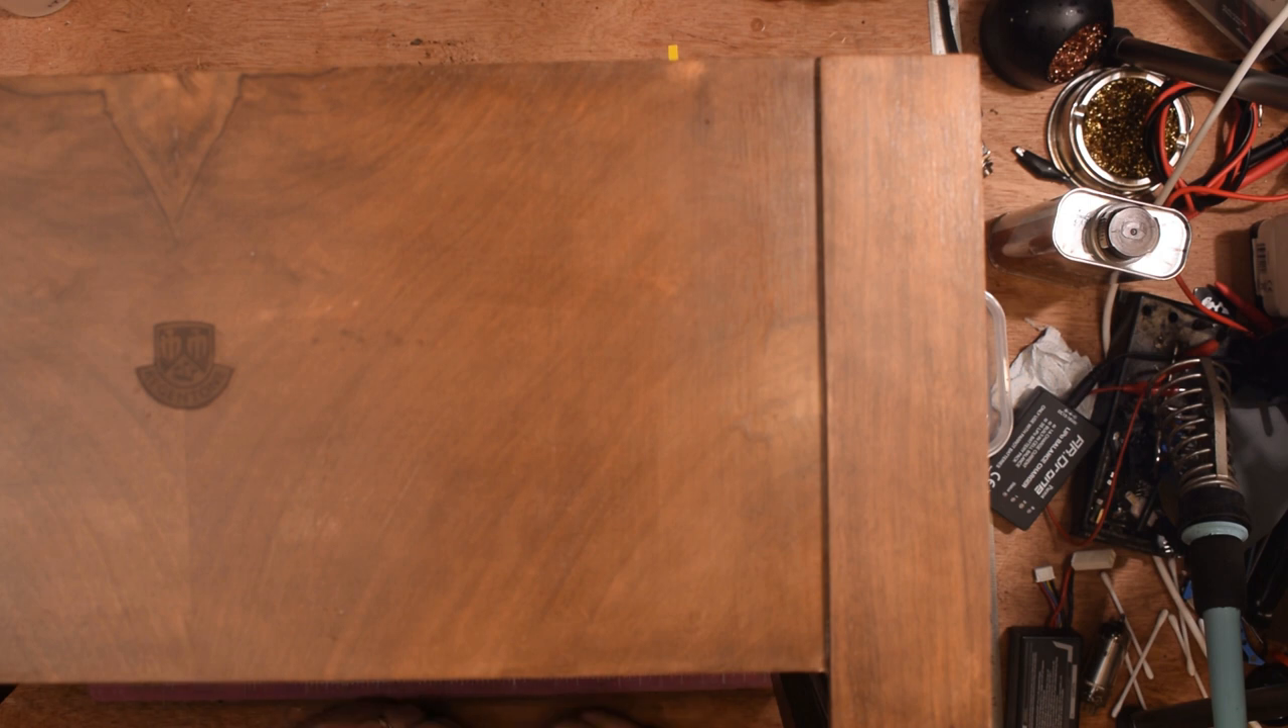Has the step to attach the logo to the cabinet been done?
Yes.